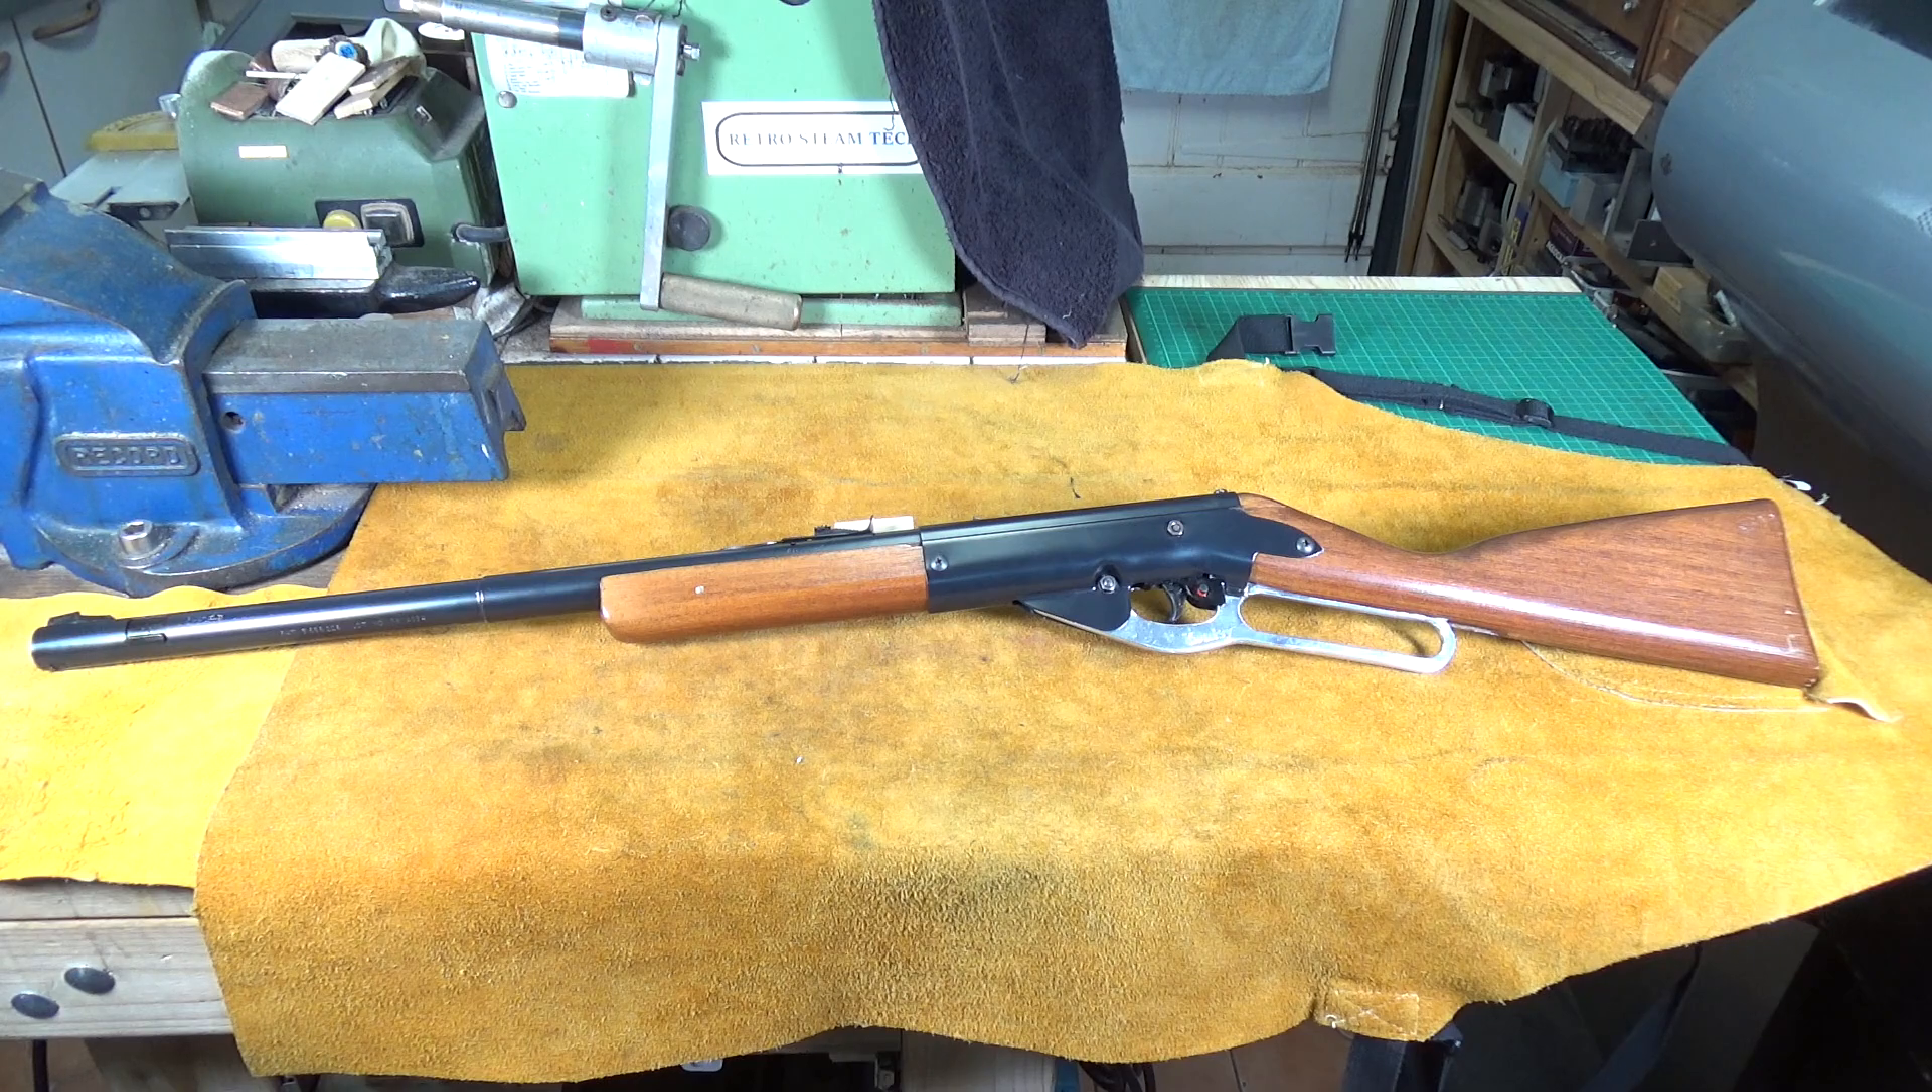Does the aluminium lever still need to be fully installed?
No.